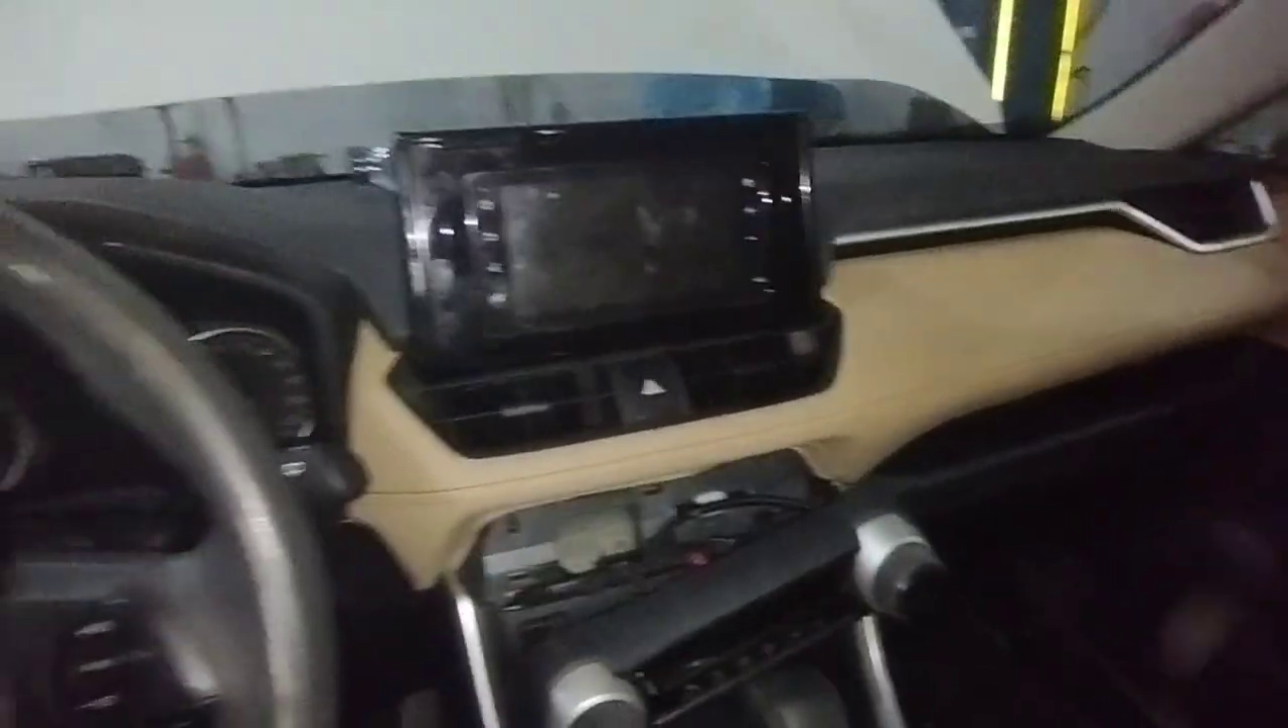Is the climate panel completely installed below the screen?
No.